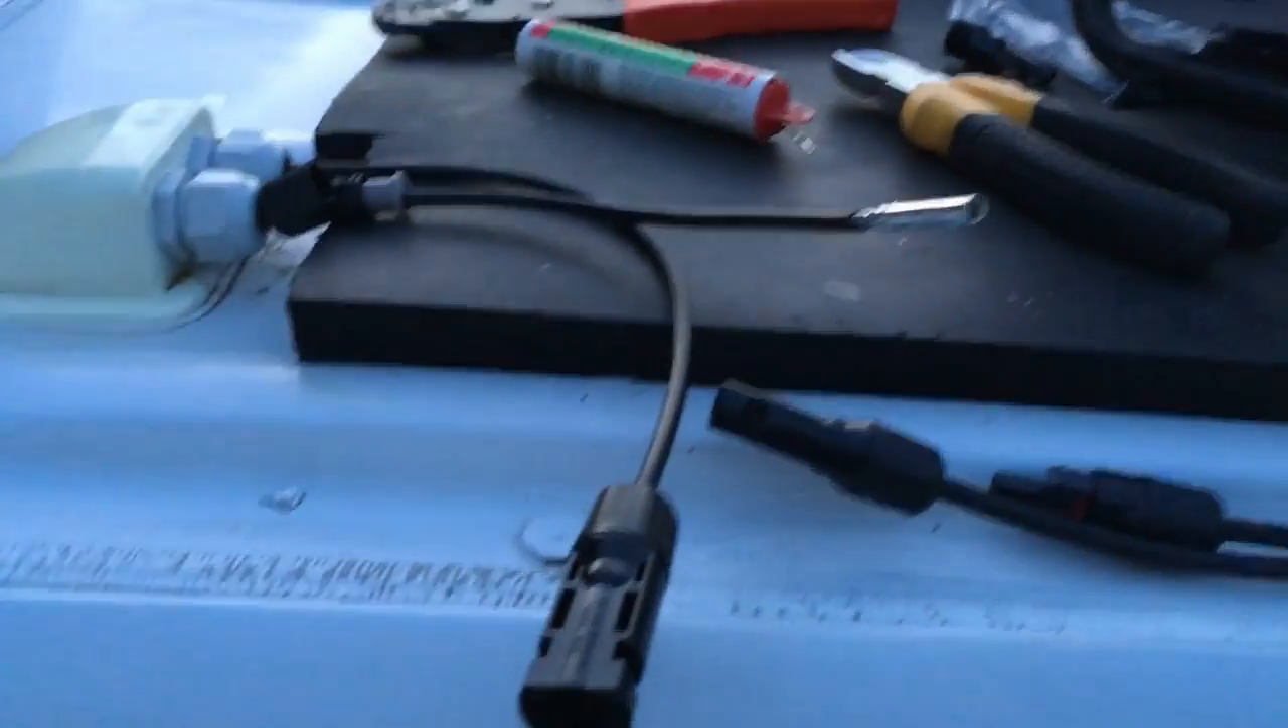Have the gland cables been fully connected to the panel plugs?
No.